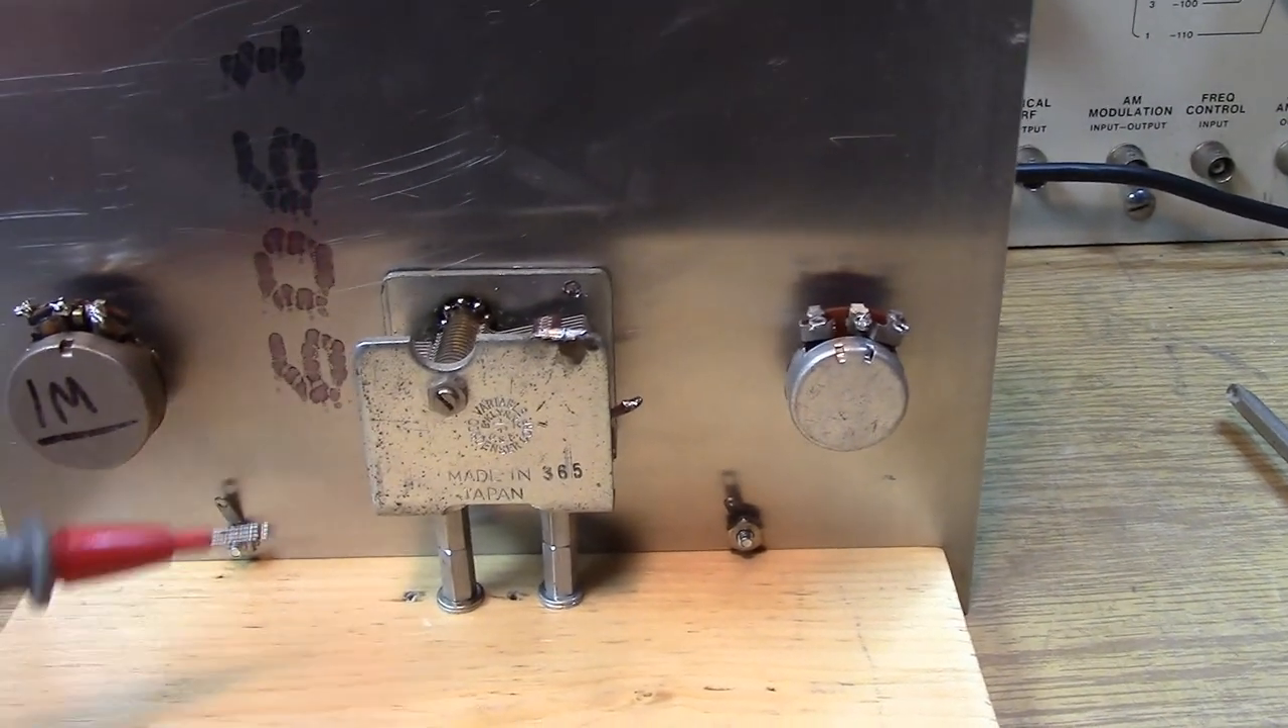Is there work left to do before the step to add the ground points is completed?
No.